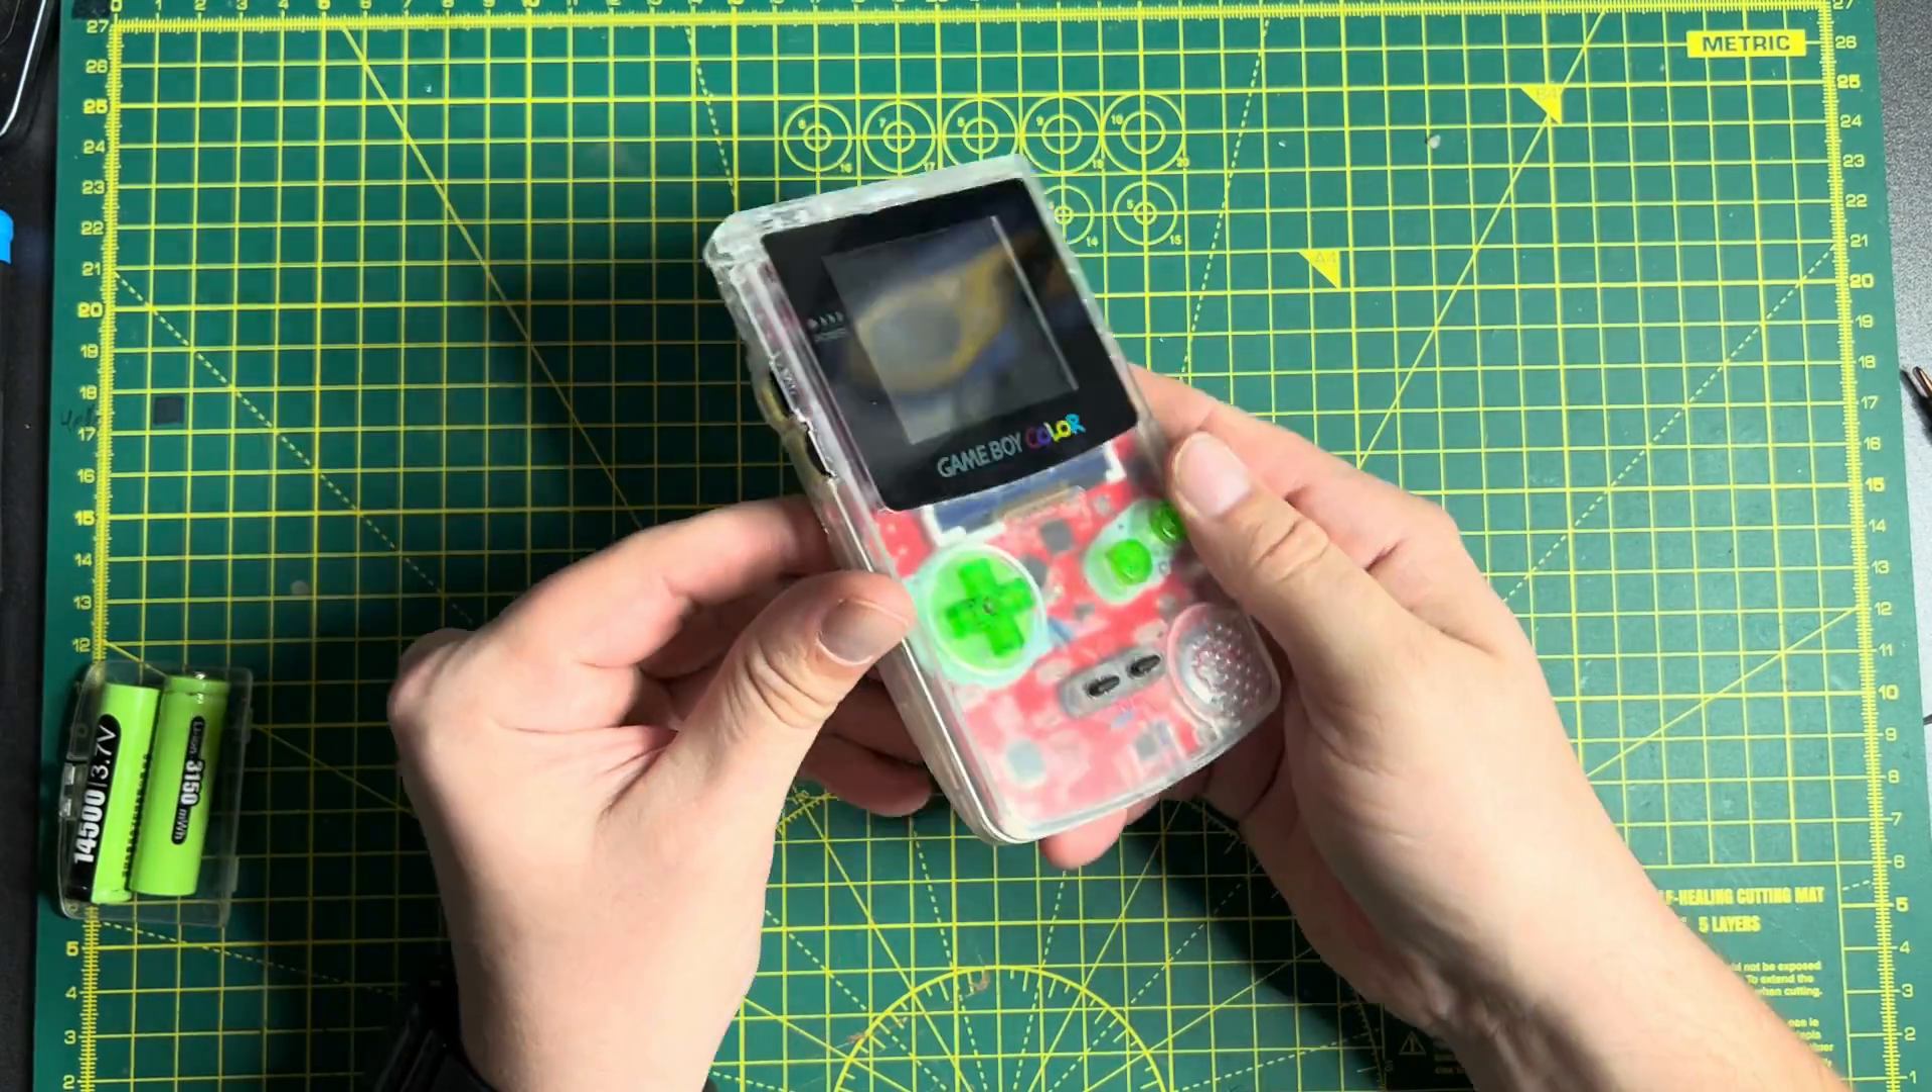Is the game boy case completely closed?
Yes.